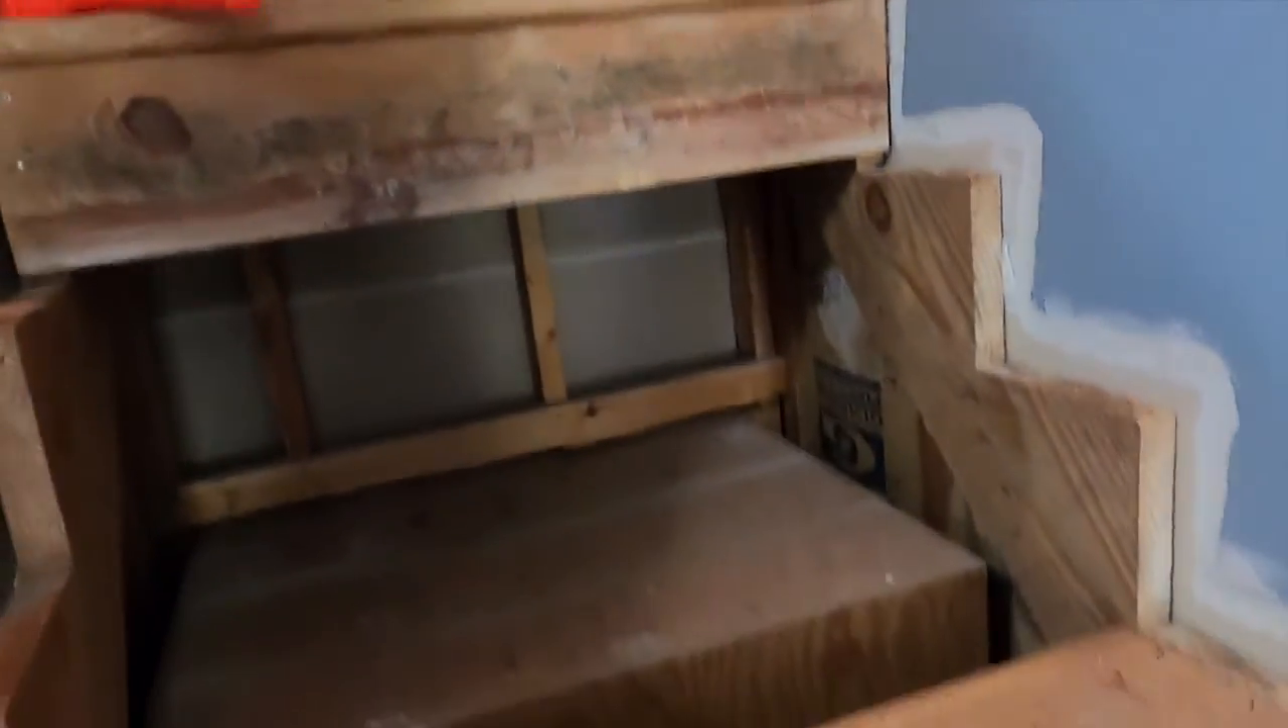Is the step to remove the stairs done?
No.